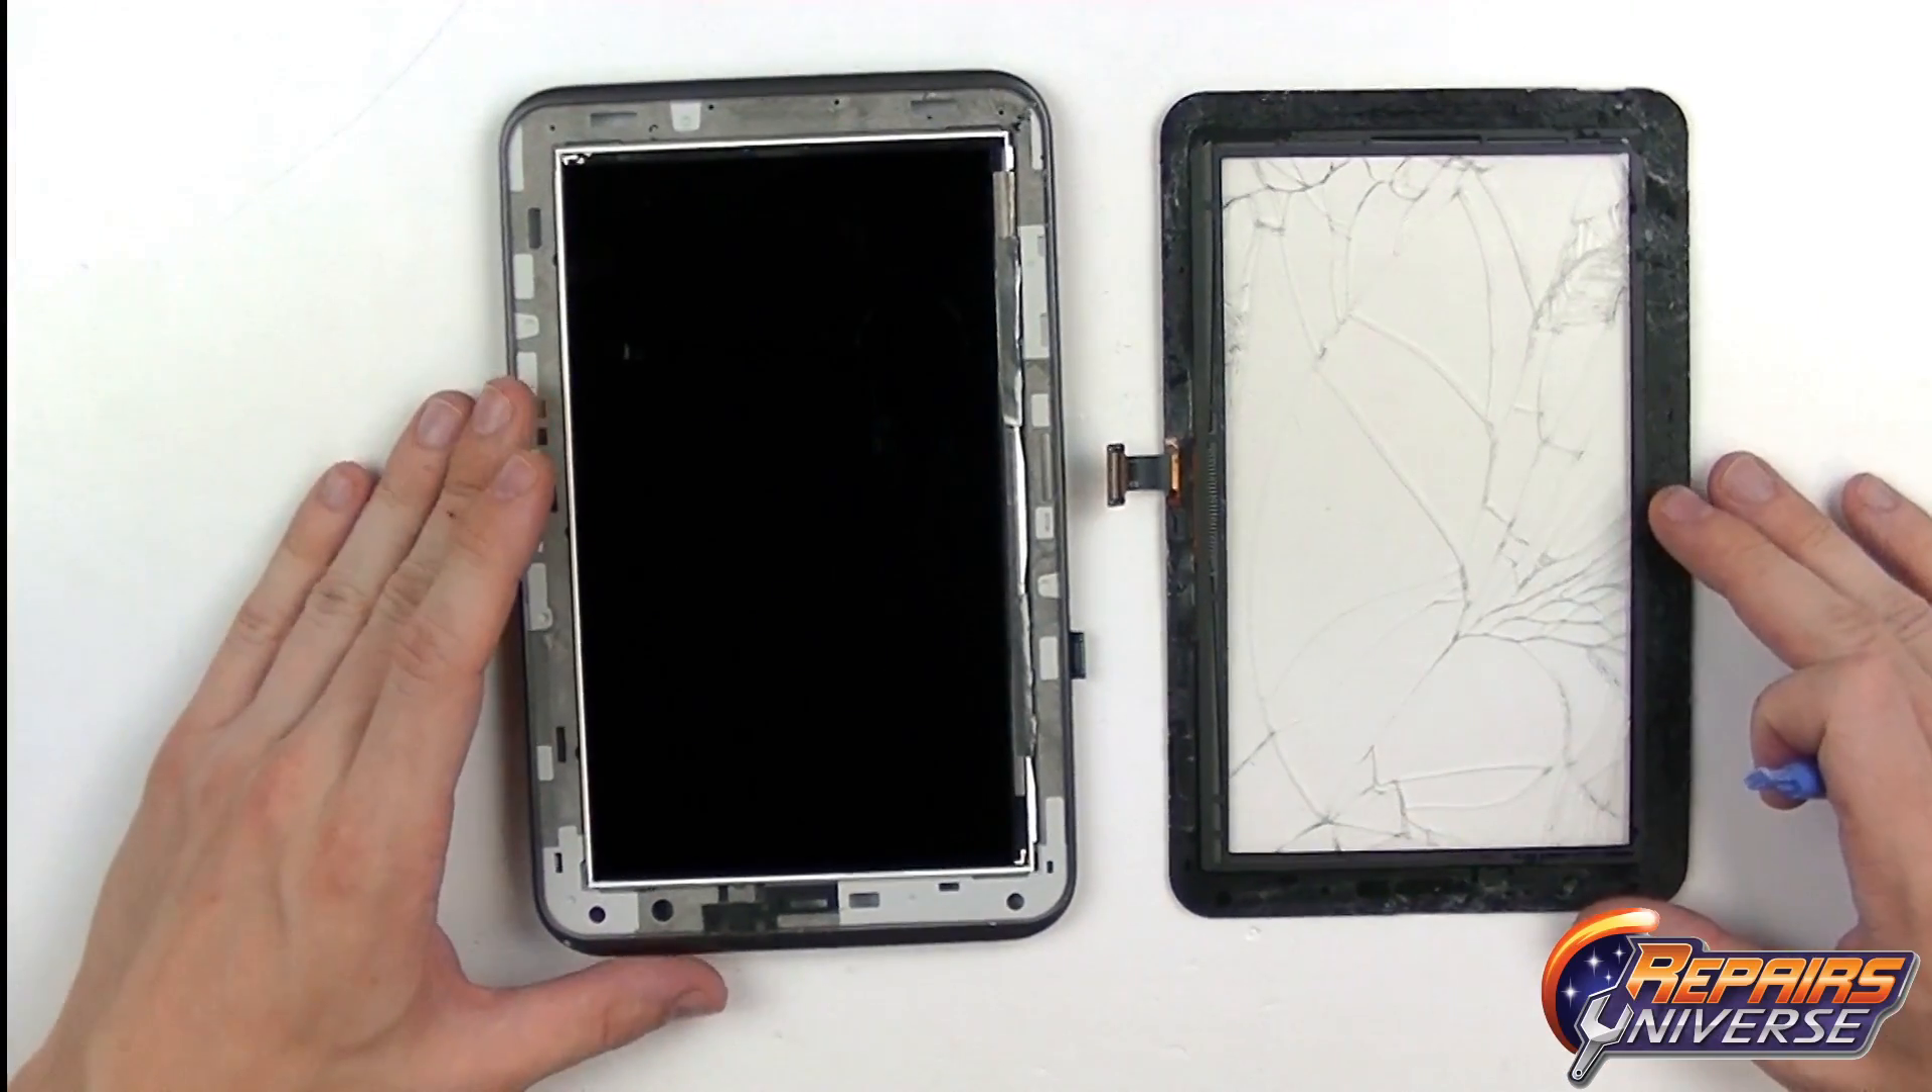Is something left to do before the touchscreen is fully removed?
No.